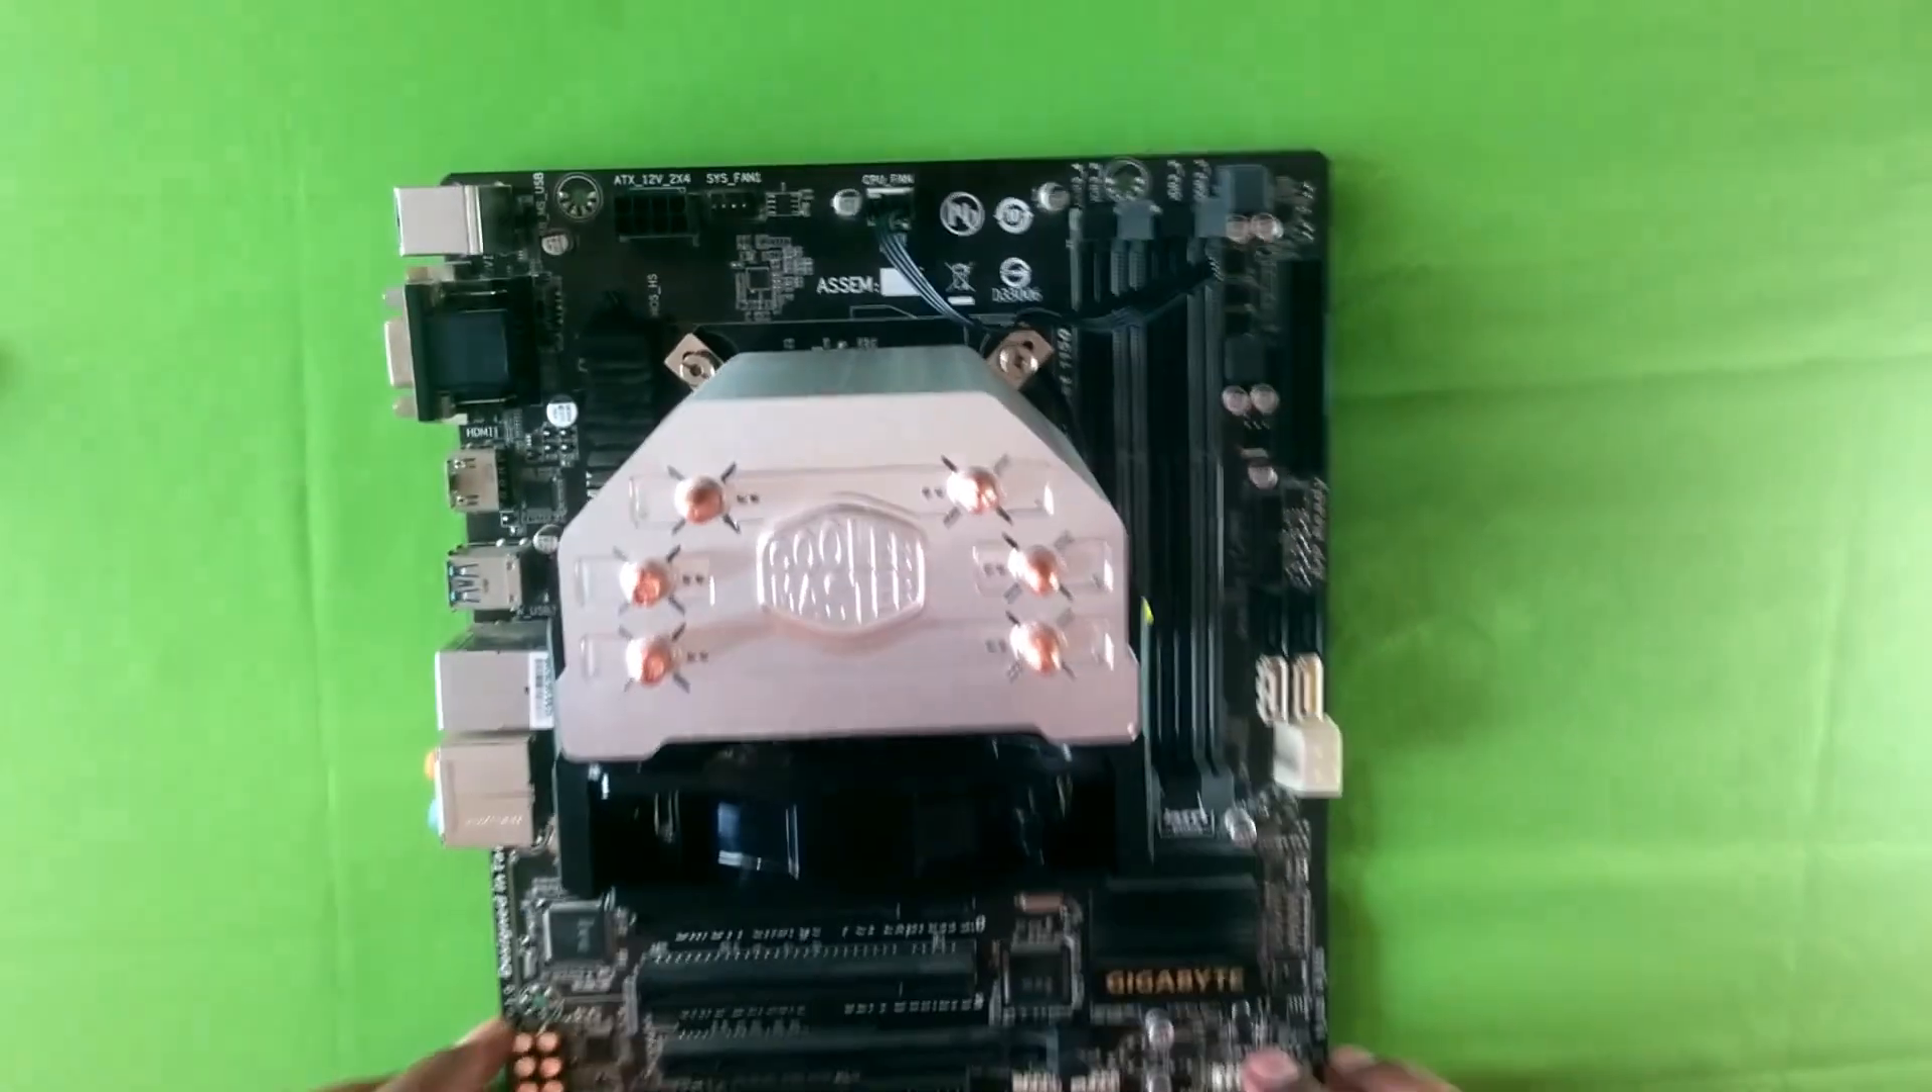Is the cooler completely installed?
Yes.